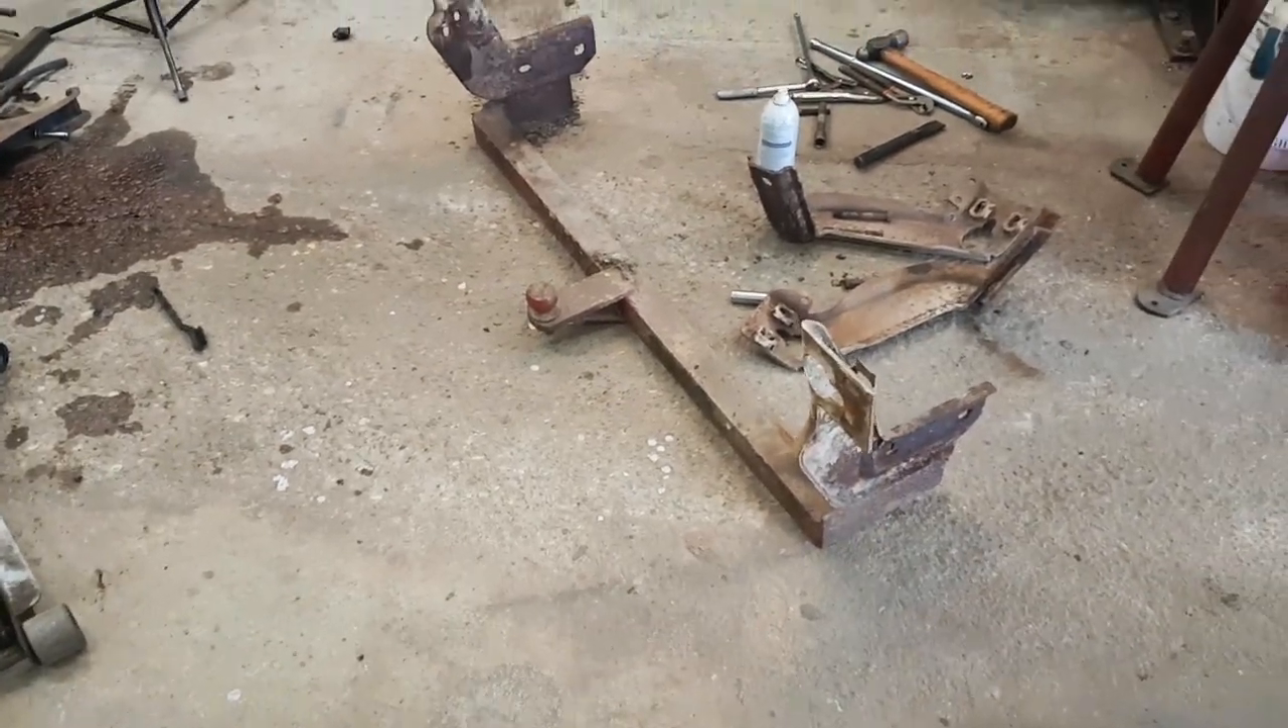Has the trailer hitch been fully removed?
Yes.